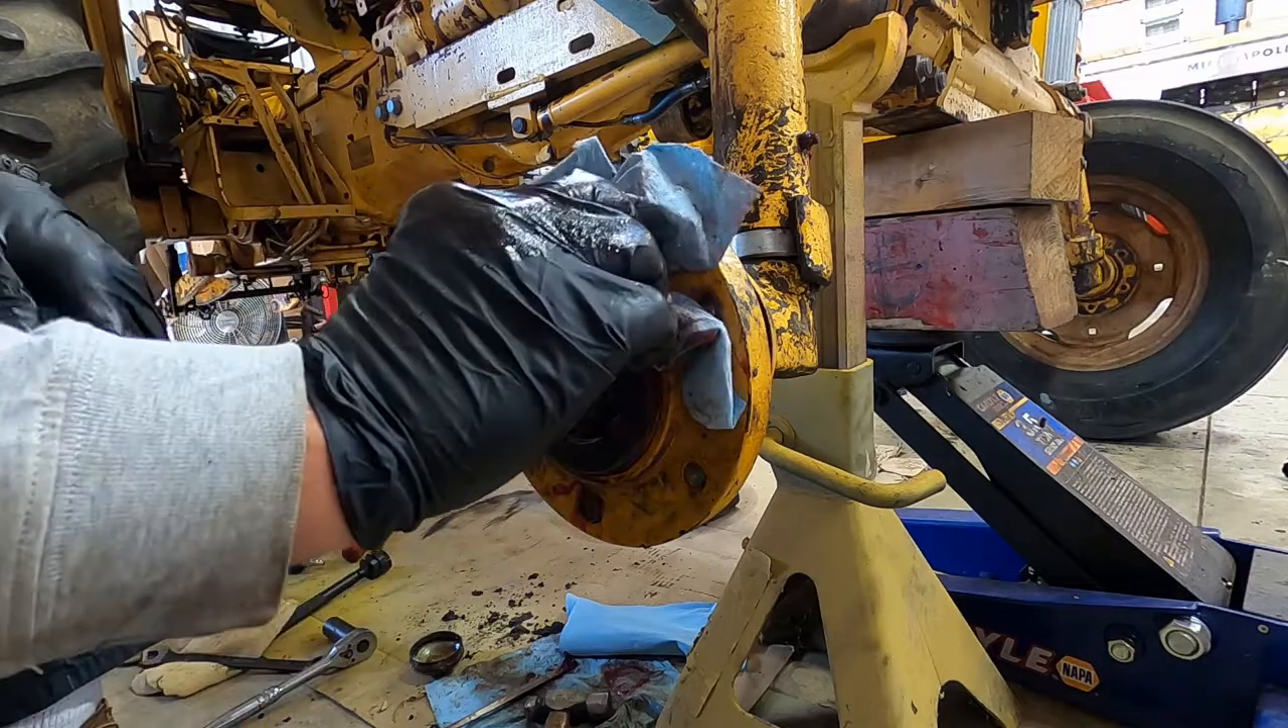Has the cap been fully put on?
No.